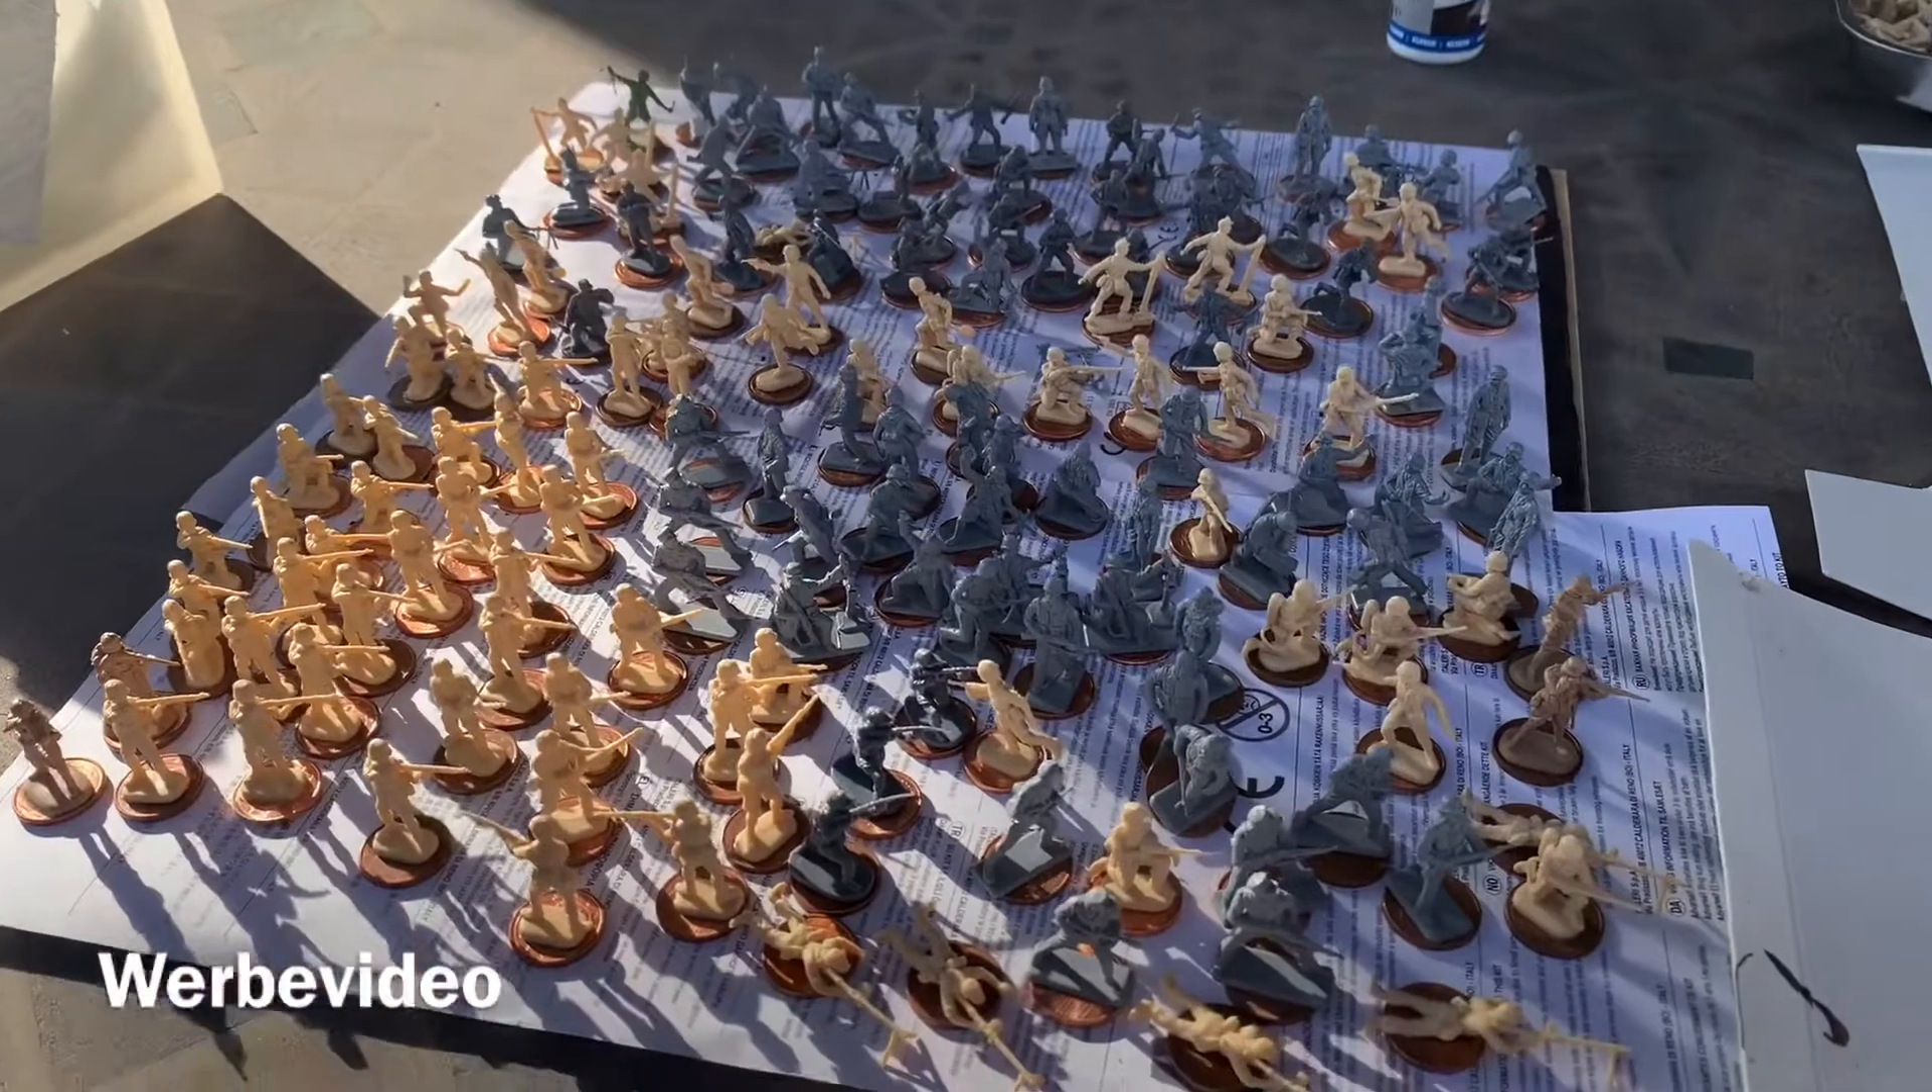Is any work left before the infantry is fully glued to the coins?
No.